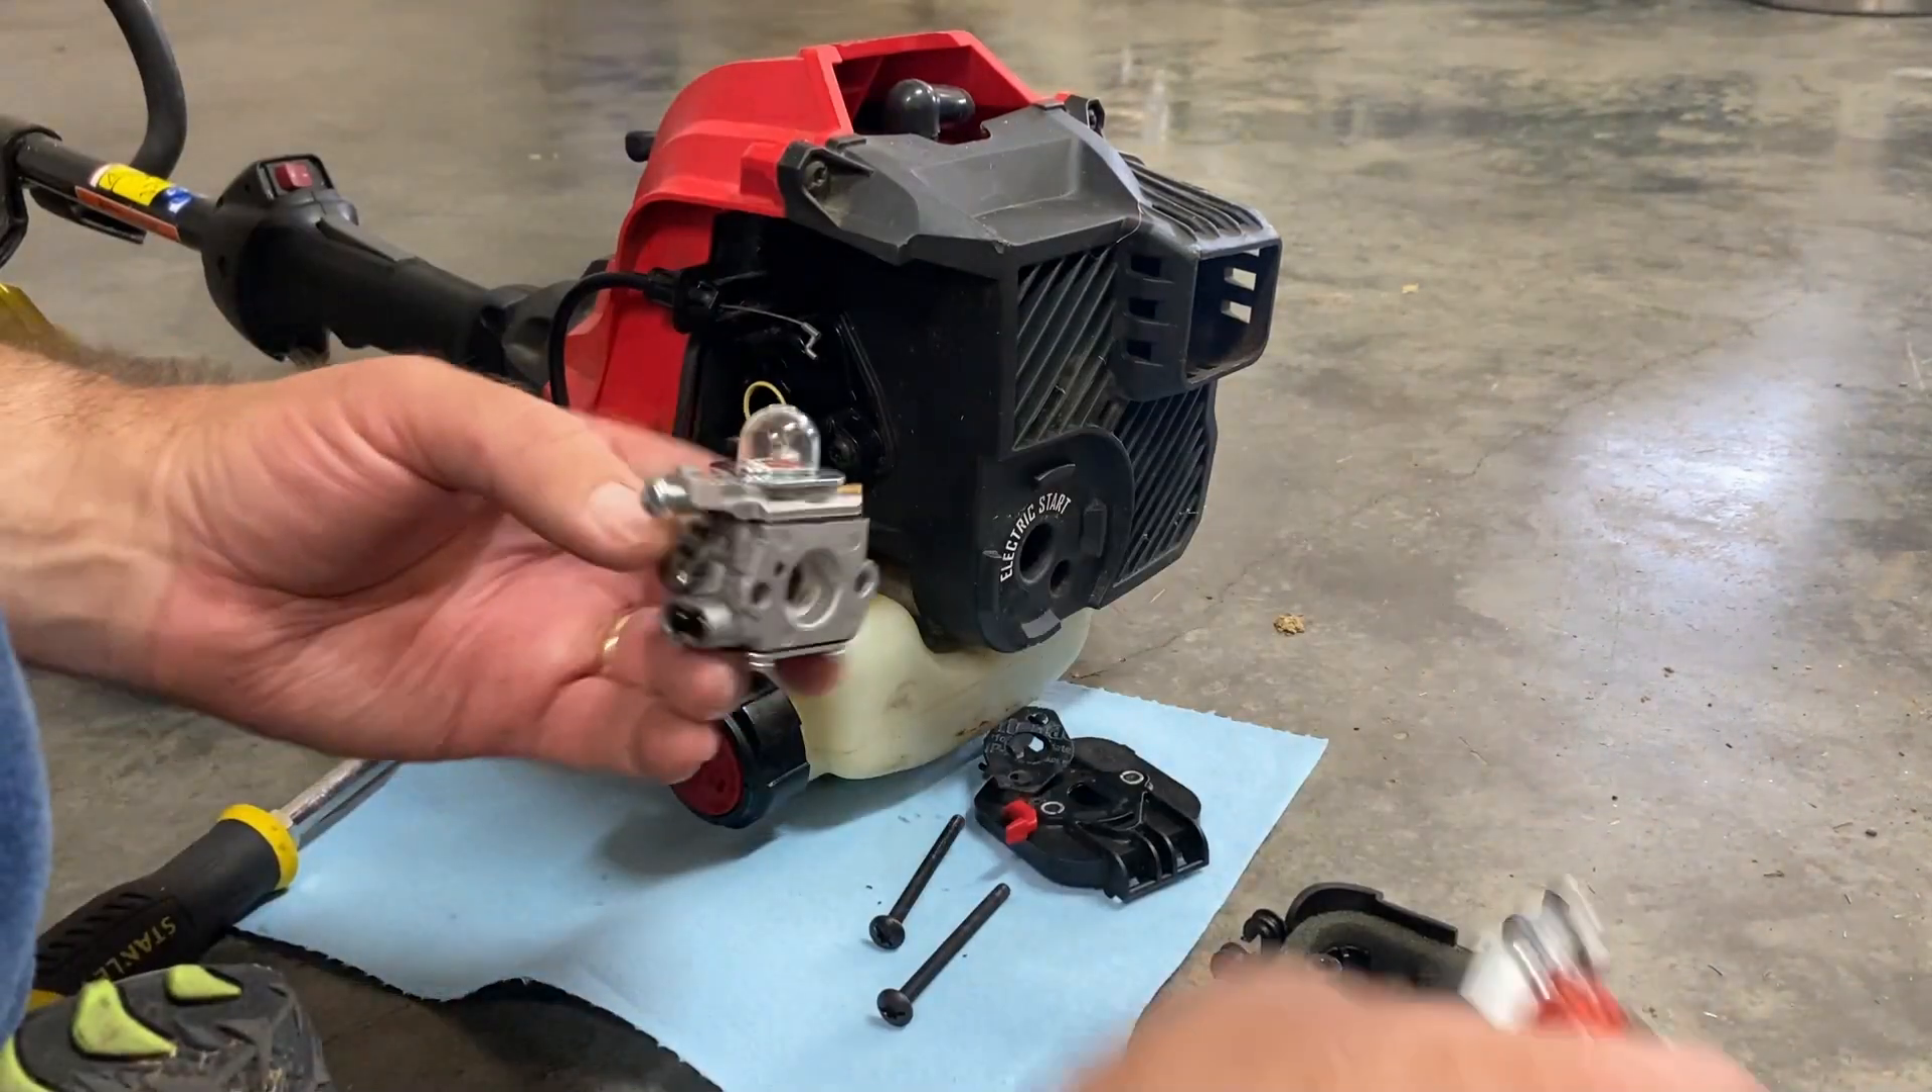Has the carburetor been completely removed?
Yes.